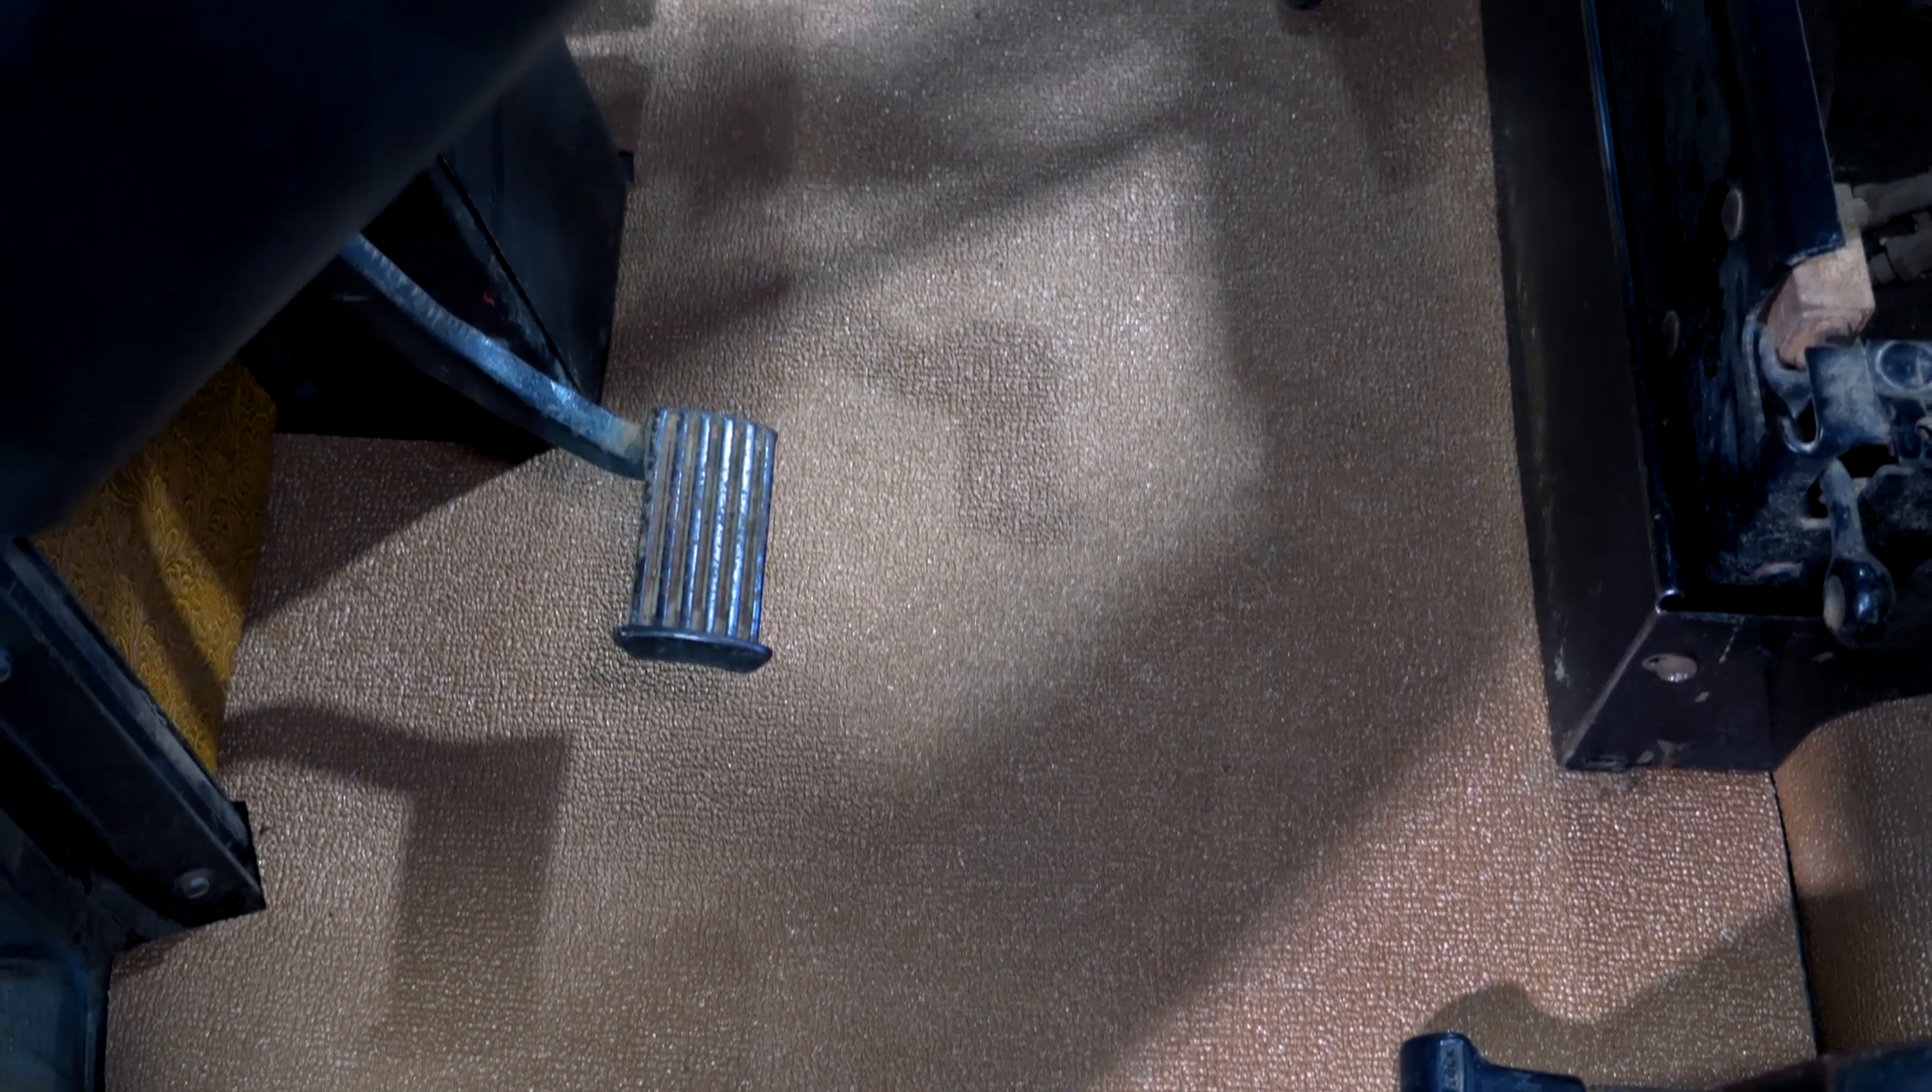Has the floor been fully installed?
Yes.